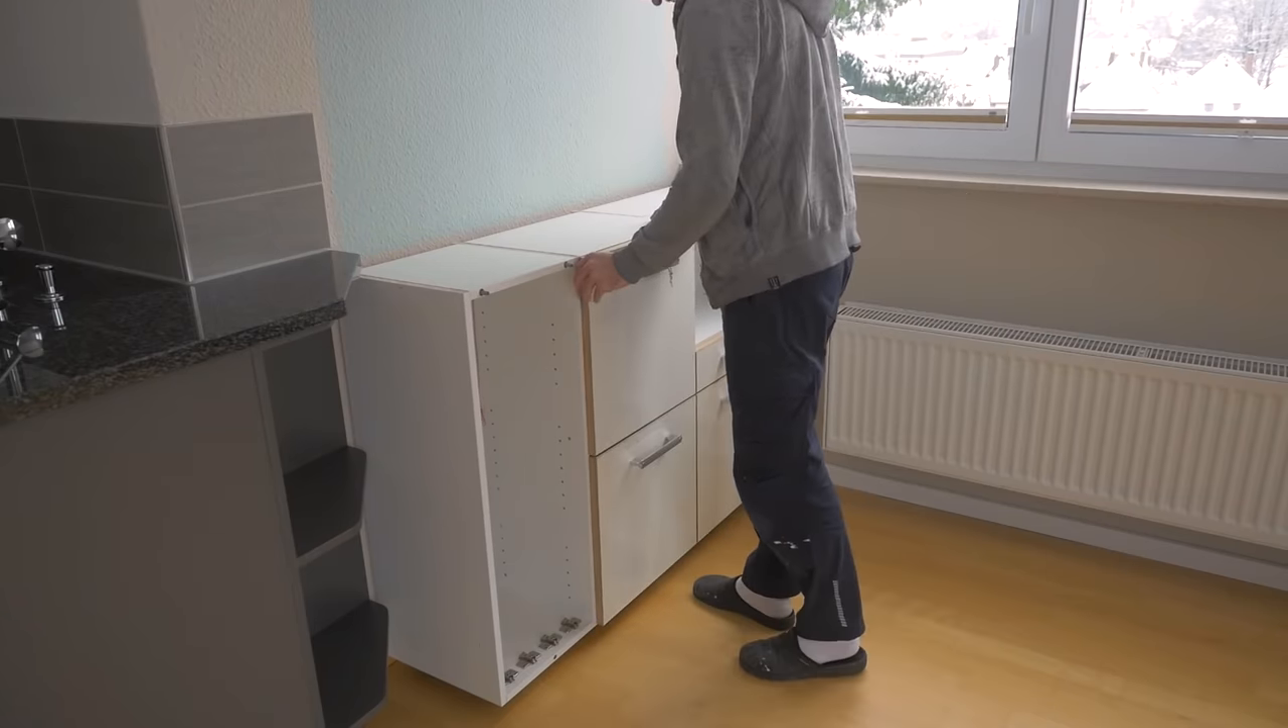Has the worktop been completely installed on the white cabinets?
No.